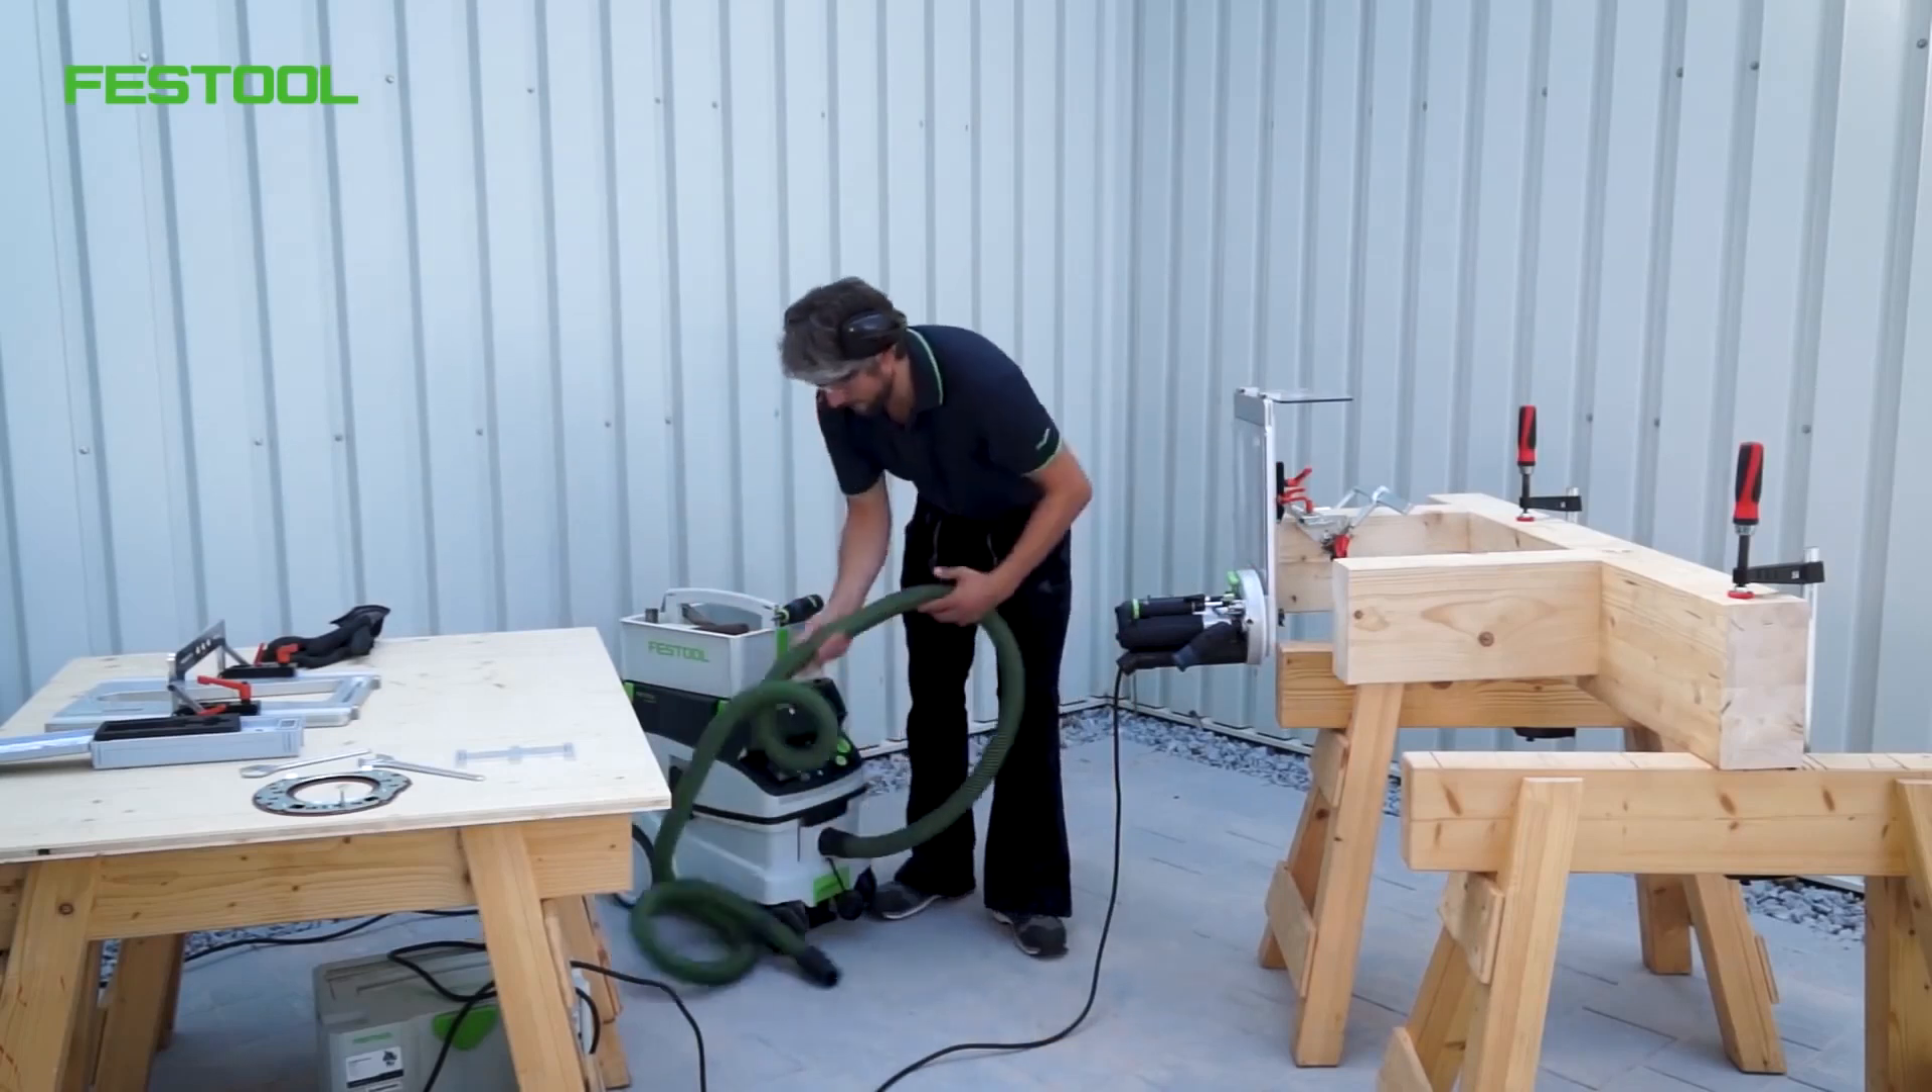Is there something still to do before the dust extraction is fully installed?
Yes.